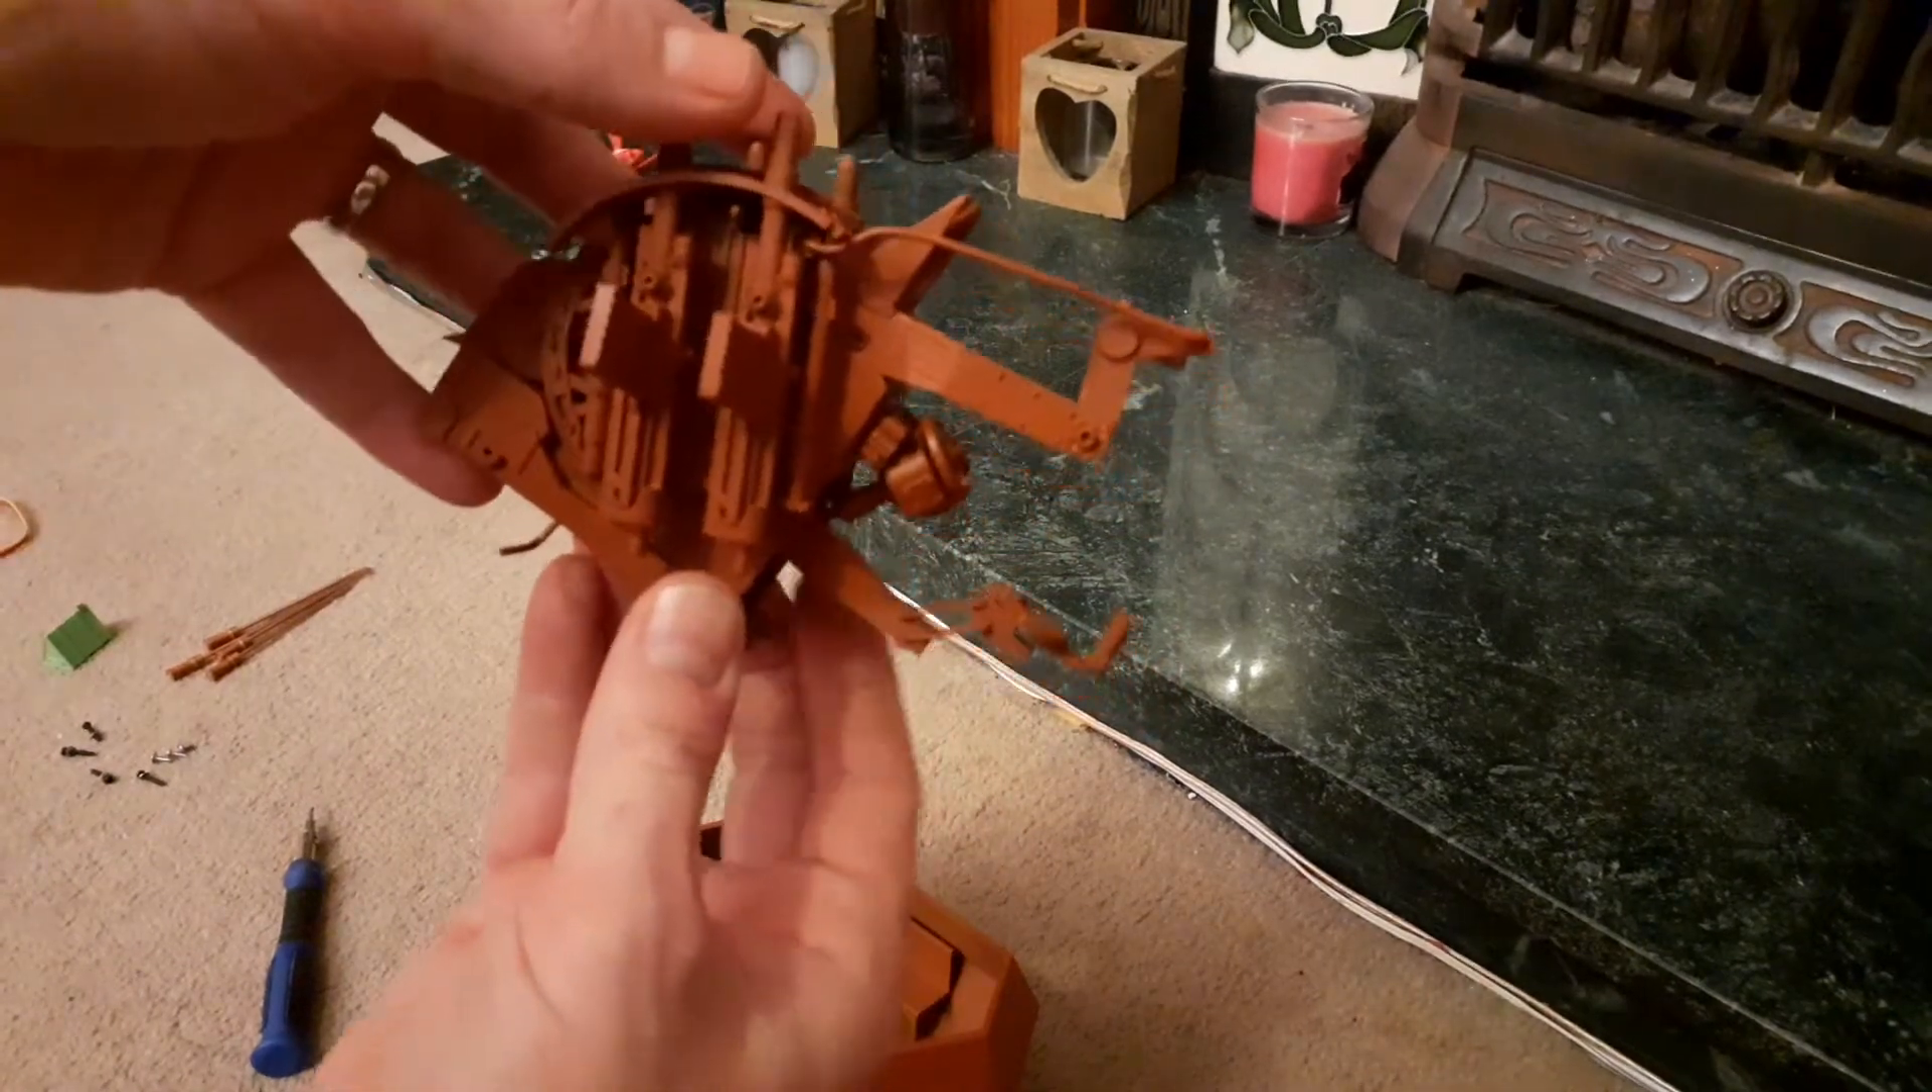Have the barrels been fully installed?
No.